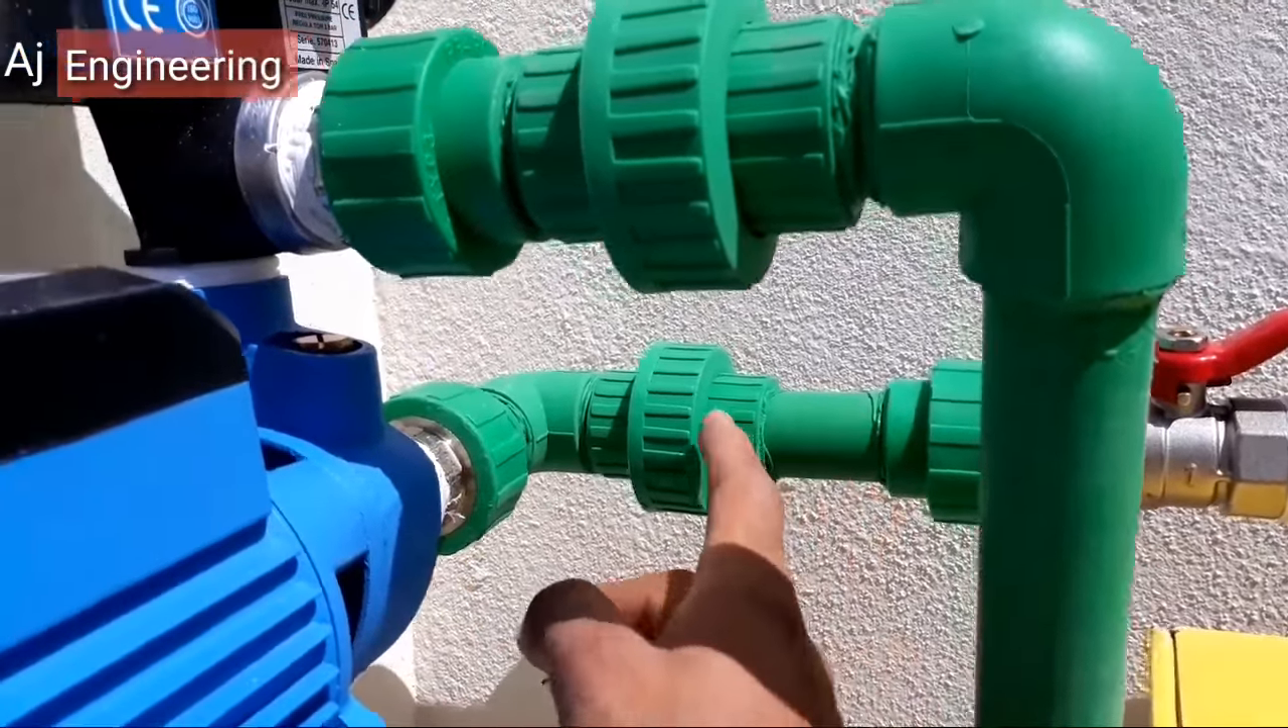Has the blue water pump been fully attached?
Yes.